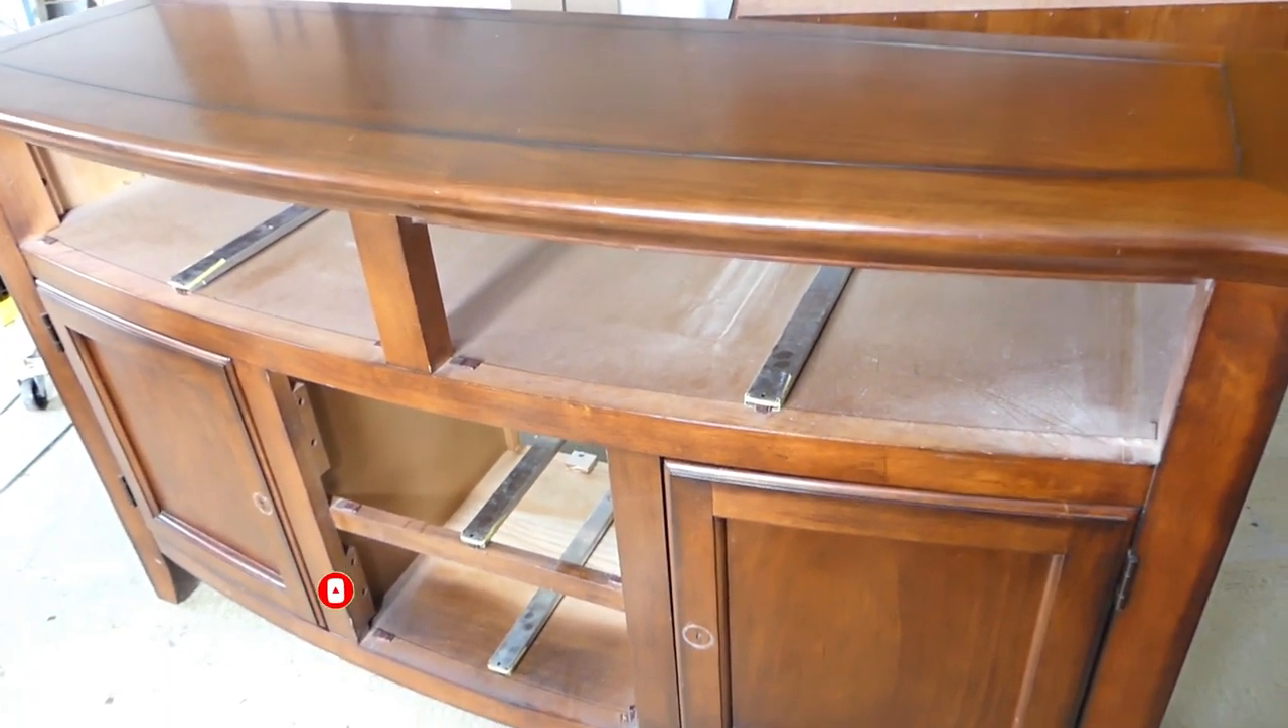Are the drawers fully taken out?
Yes.